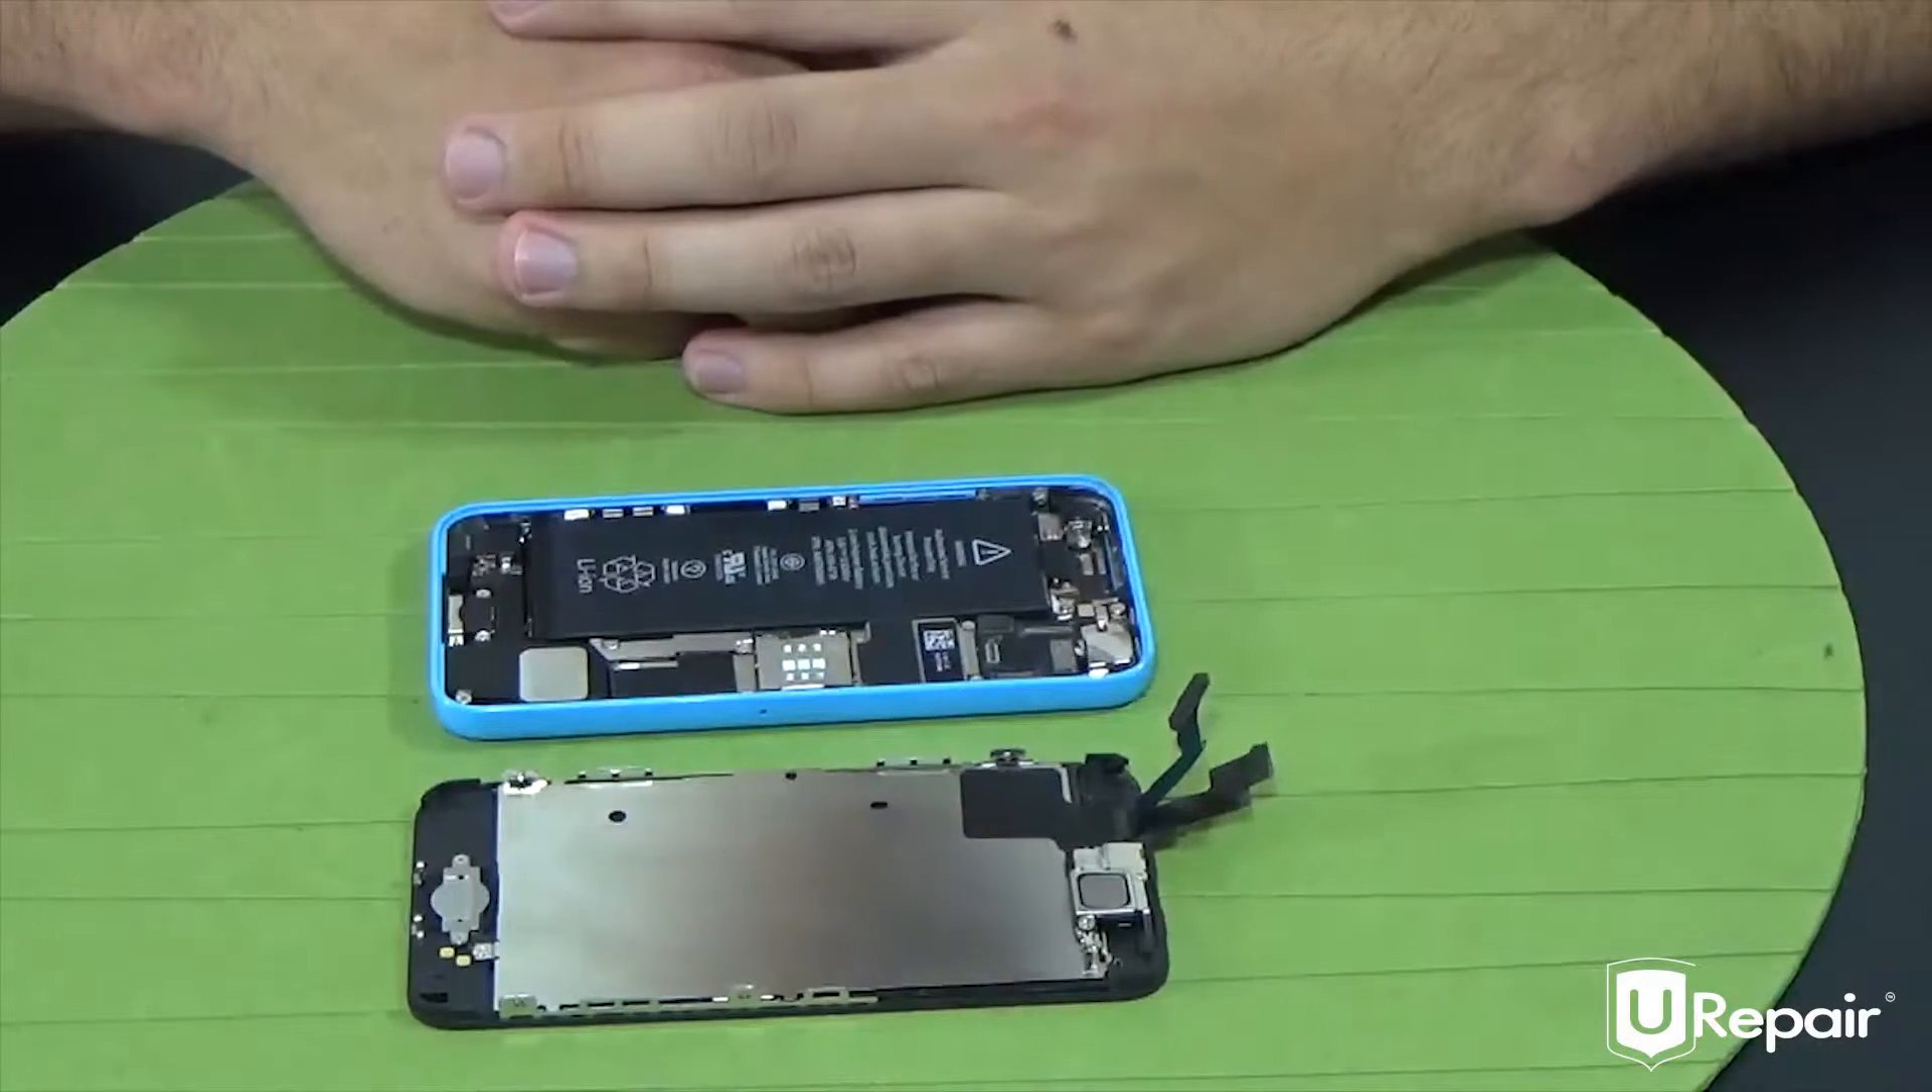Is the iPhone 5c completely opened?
Yes.